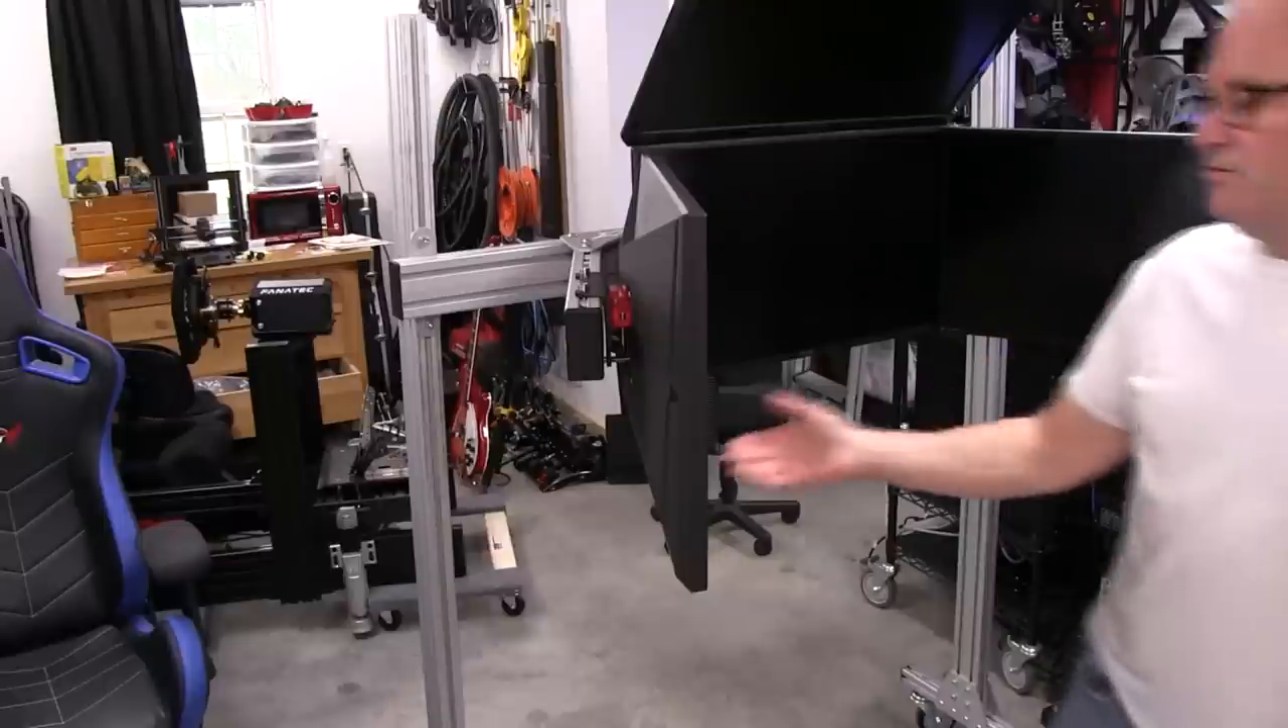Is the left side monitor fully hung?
Yes.